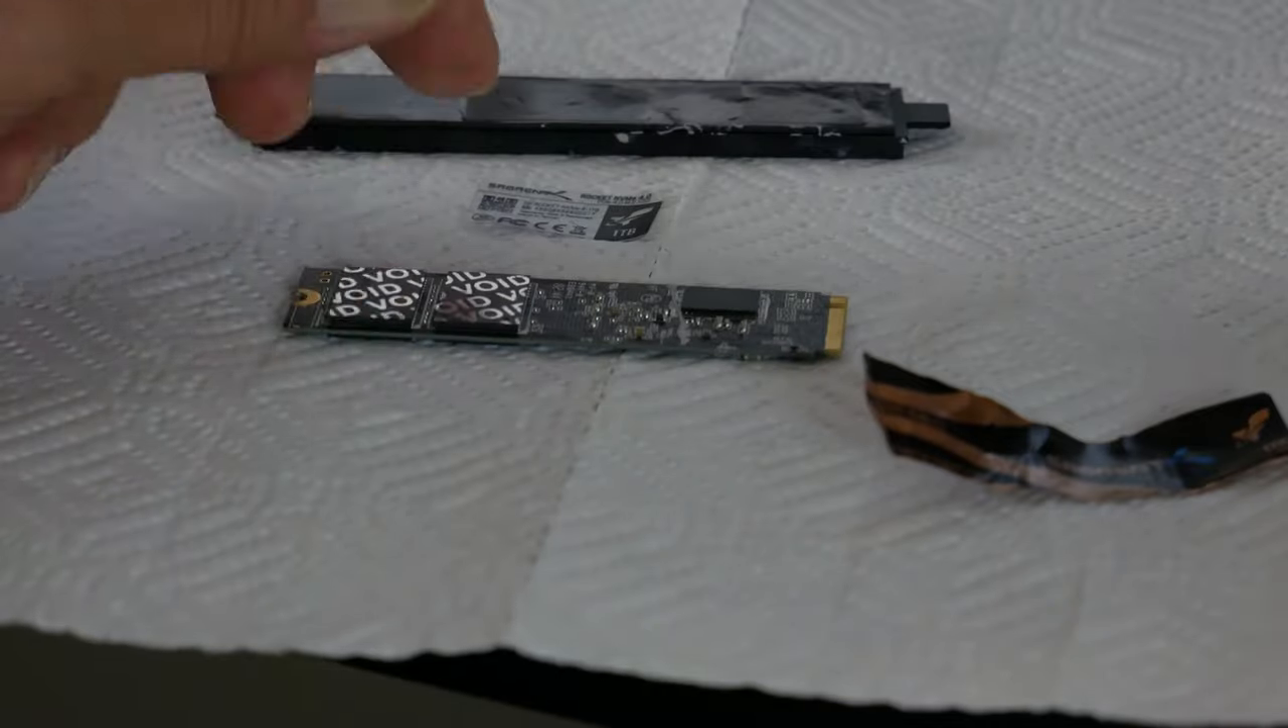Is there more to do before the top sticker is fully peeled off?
No.